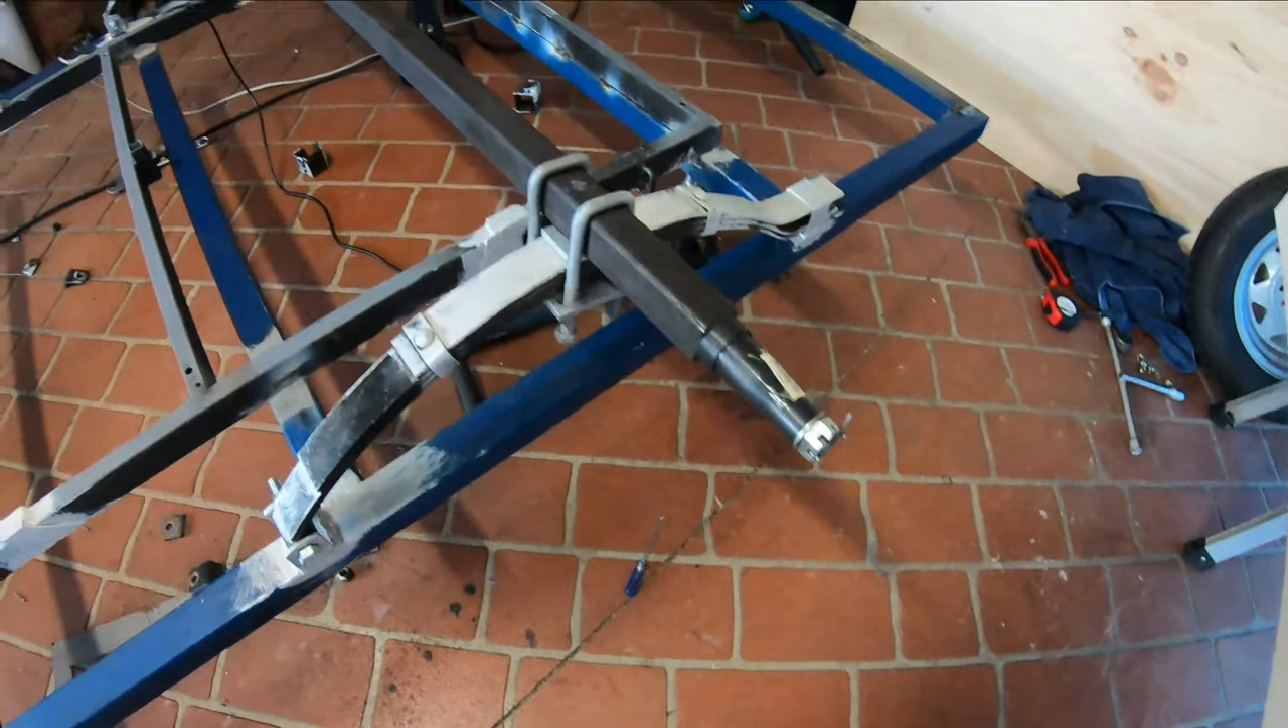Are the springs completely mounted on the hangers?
Yes.